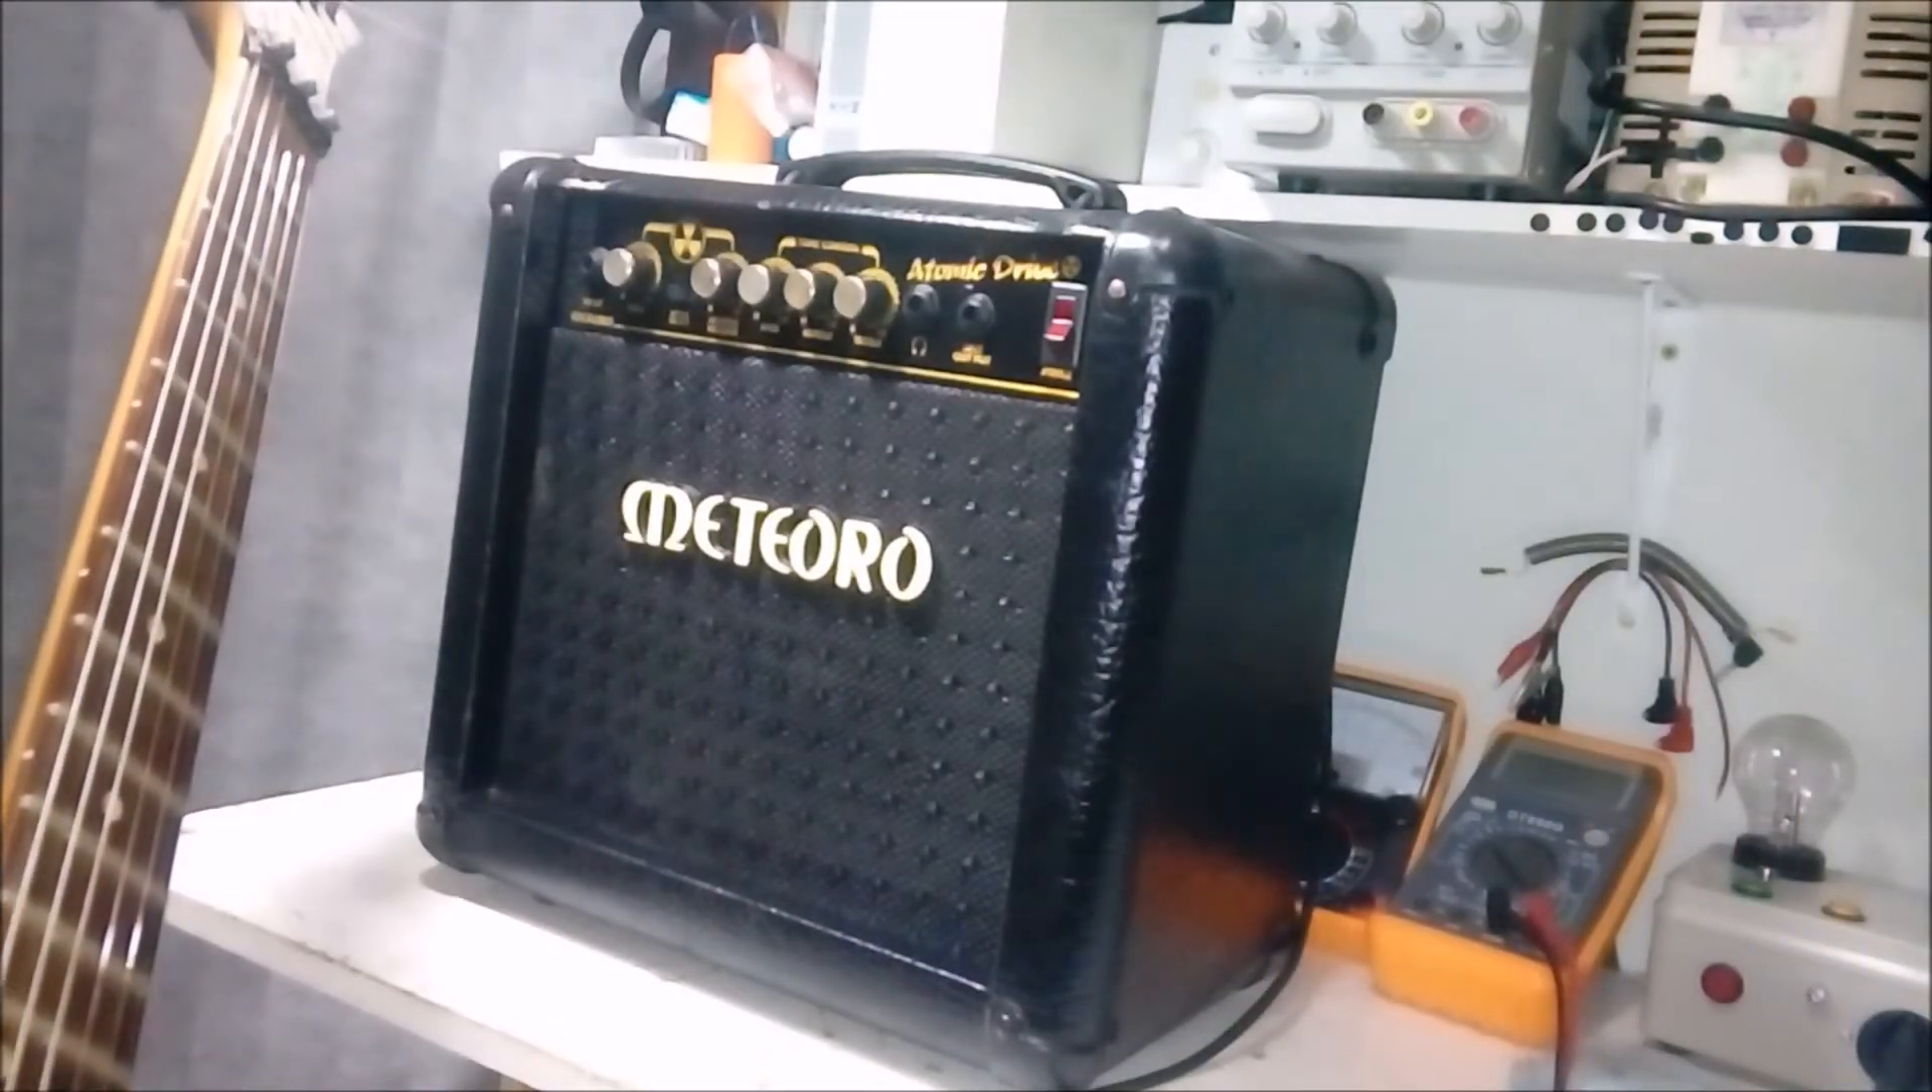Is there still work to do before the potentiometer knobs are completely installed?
No.